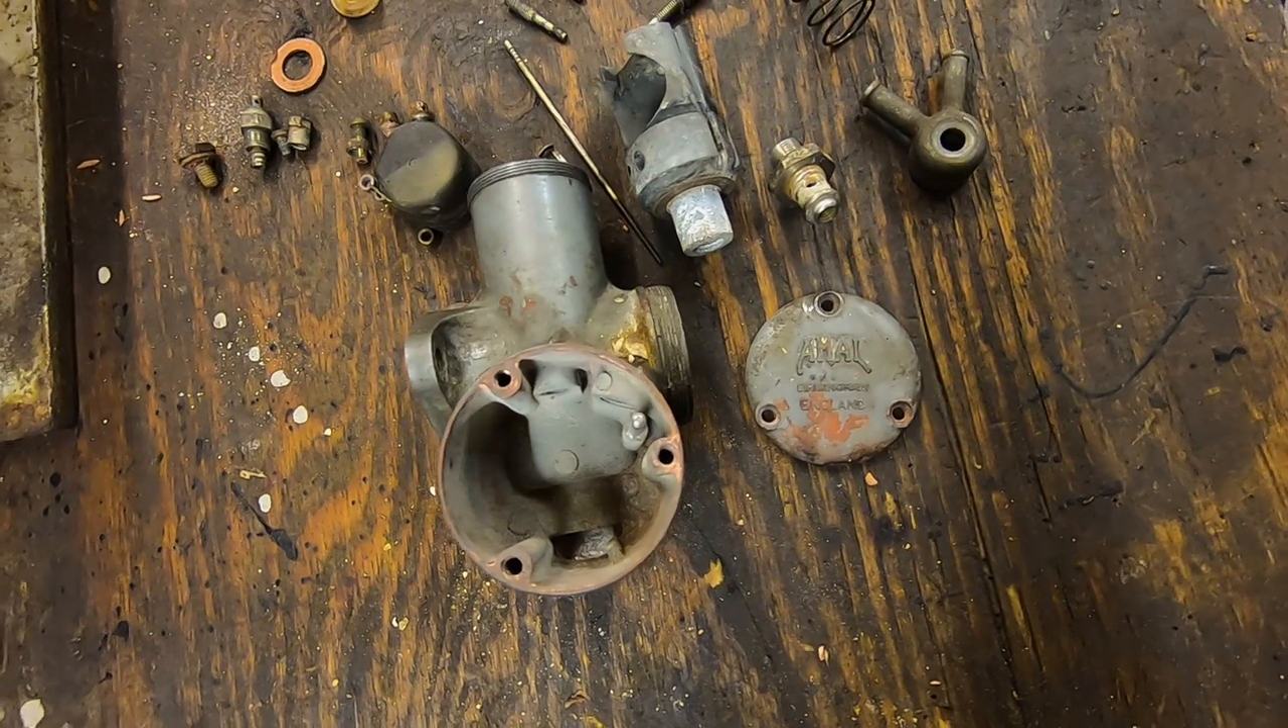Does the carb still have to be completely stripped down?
No.